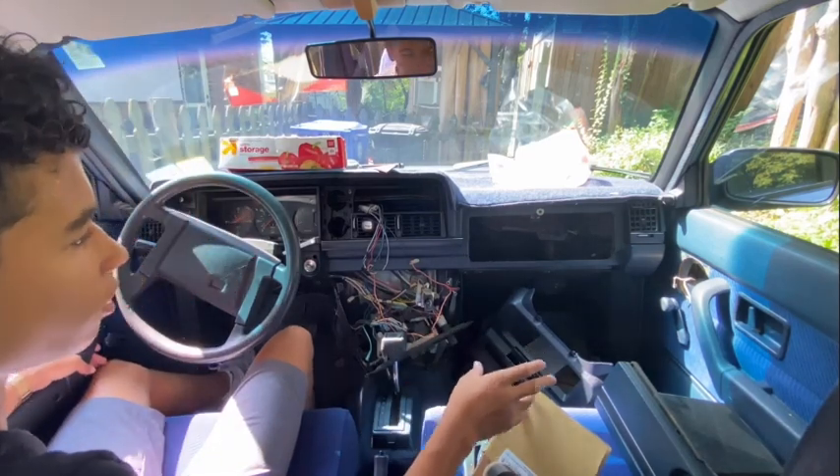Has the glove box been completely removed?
Yes.